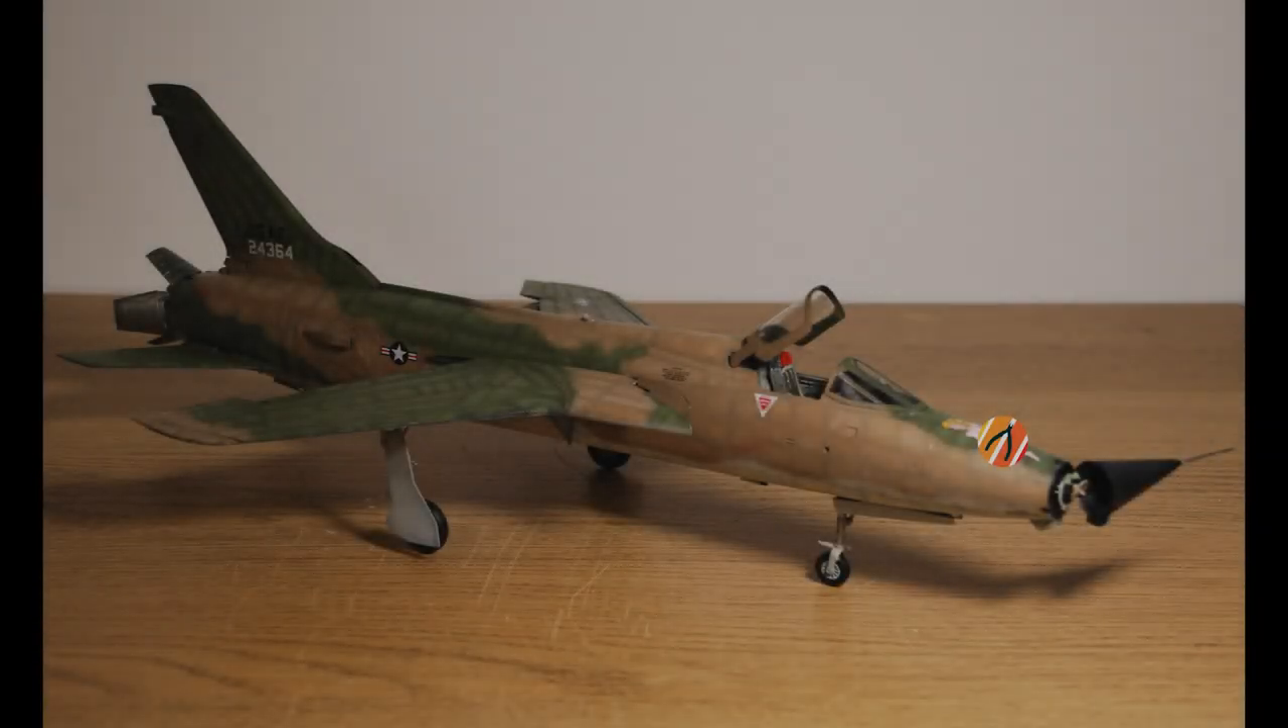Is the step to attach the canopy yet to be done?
No.